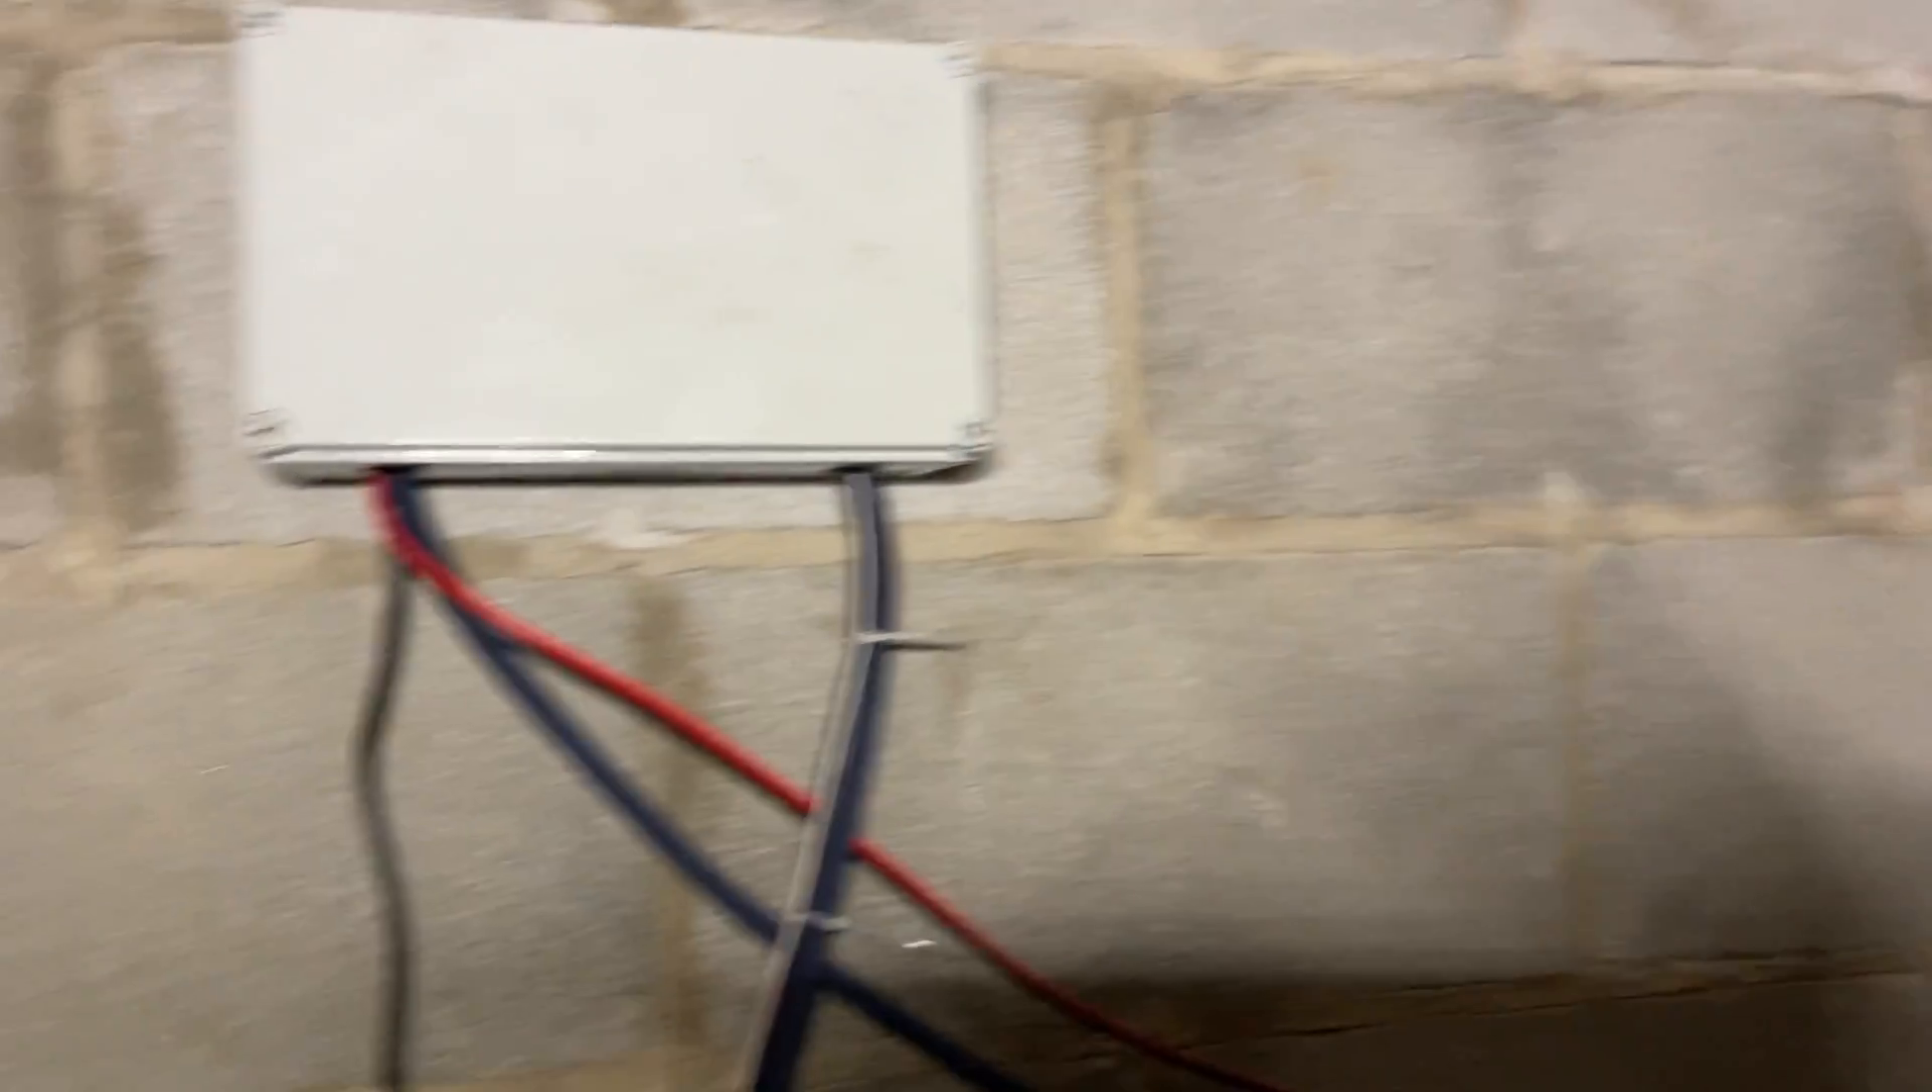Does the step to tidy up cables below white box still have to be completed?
Yes.